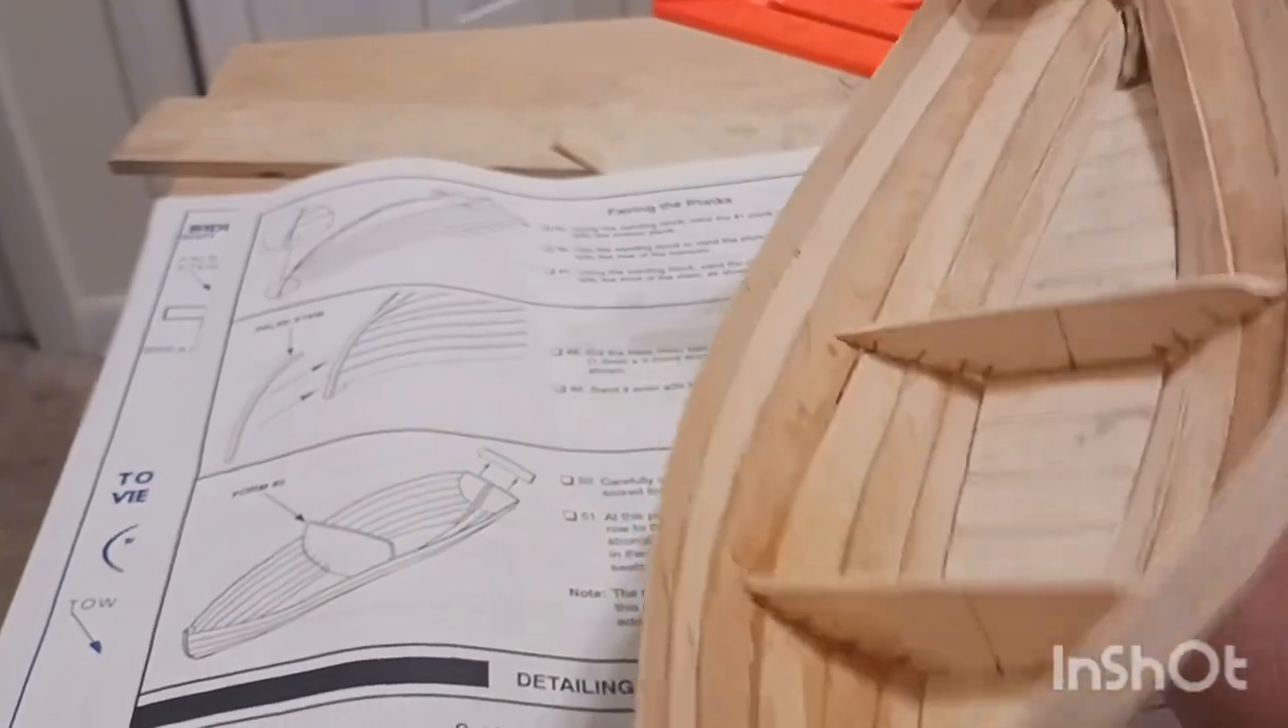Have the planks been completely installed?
Yes.